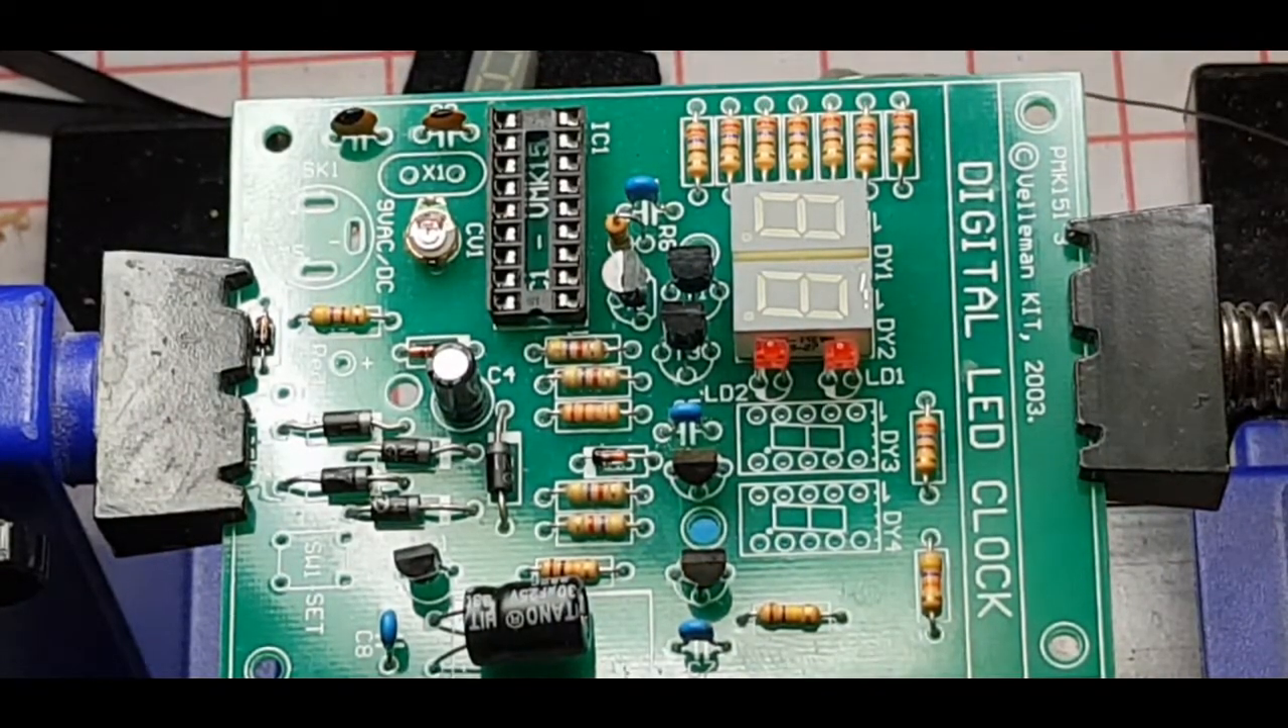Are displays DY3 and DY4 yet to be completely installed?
Yes.